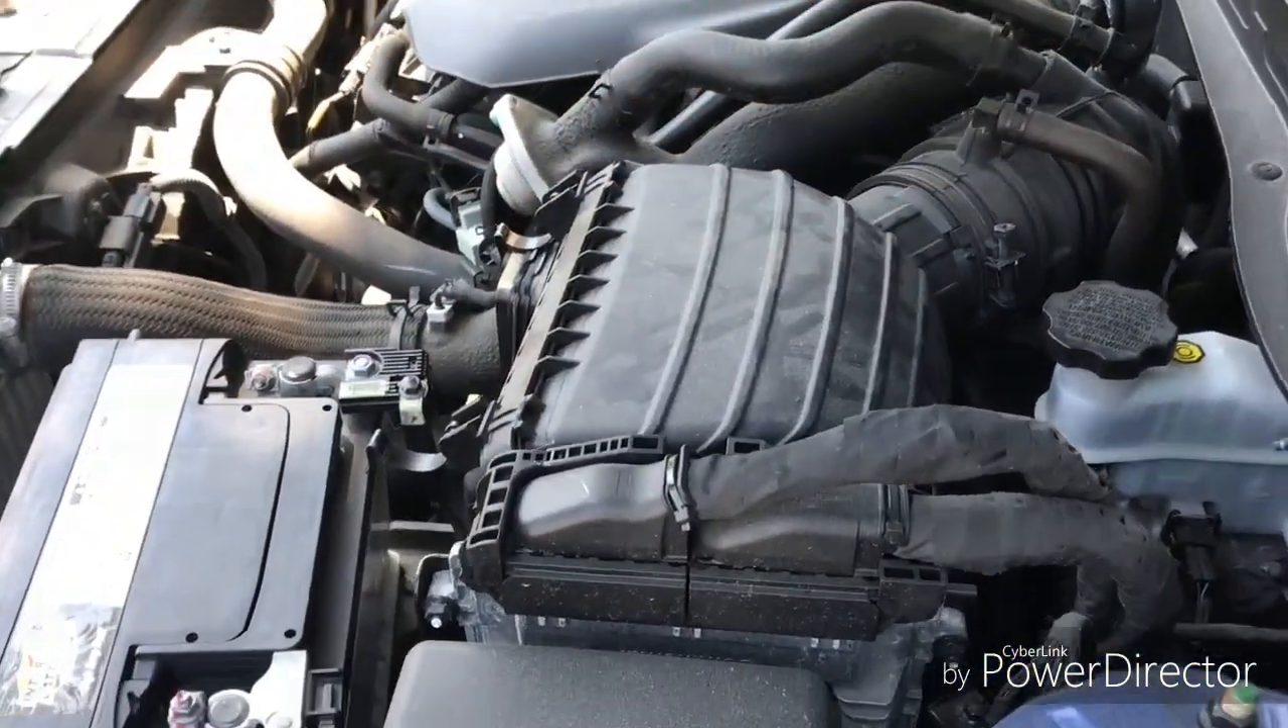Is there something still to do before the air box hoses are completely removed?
Yes.